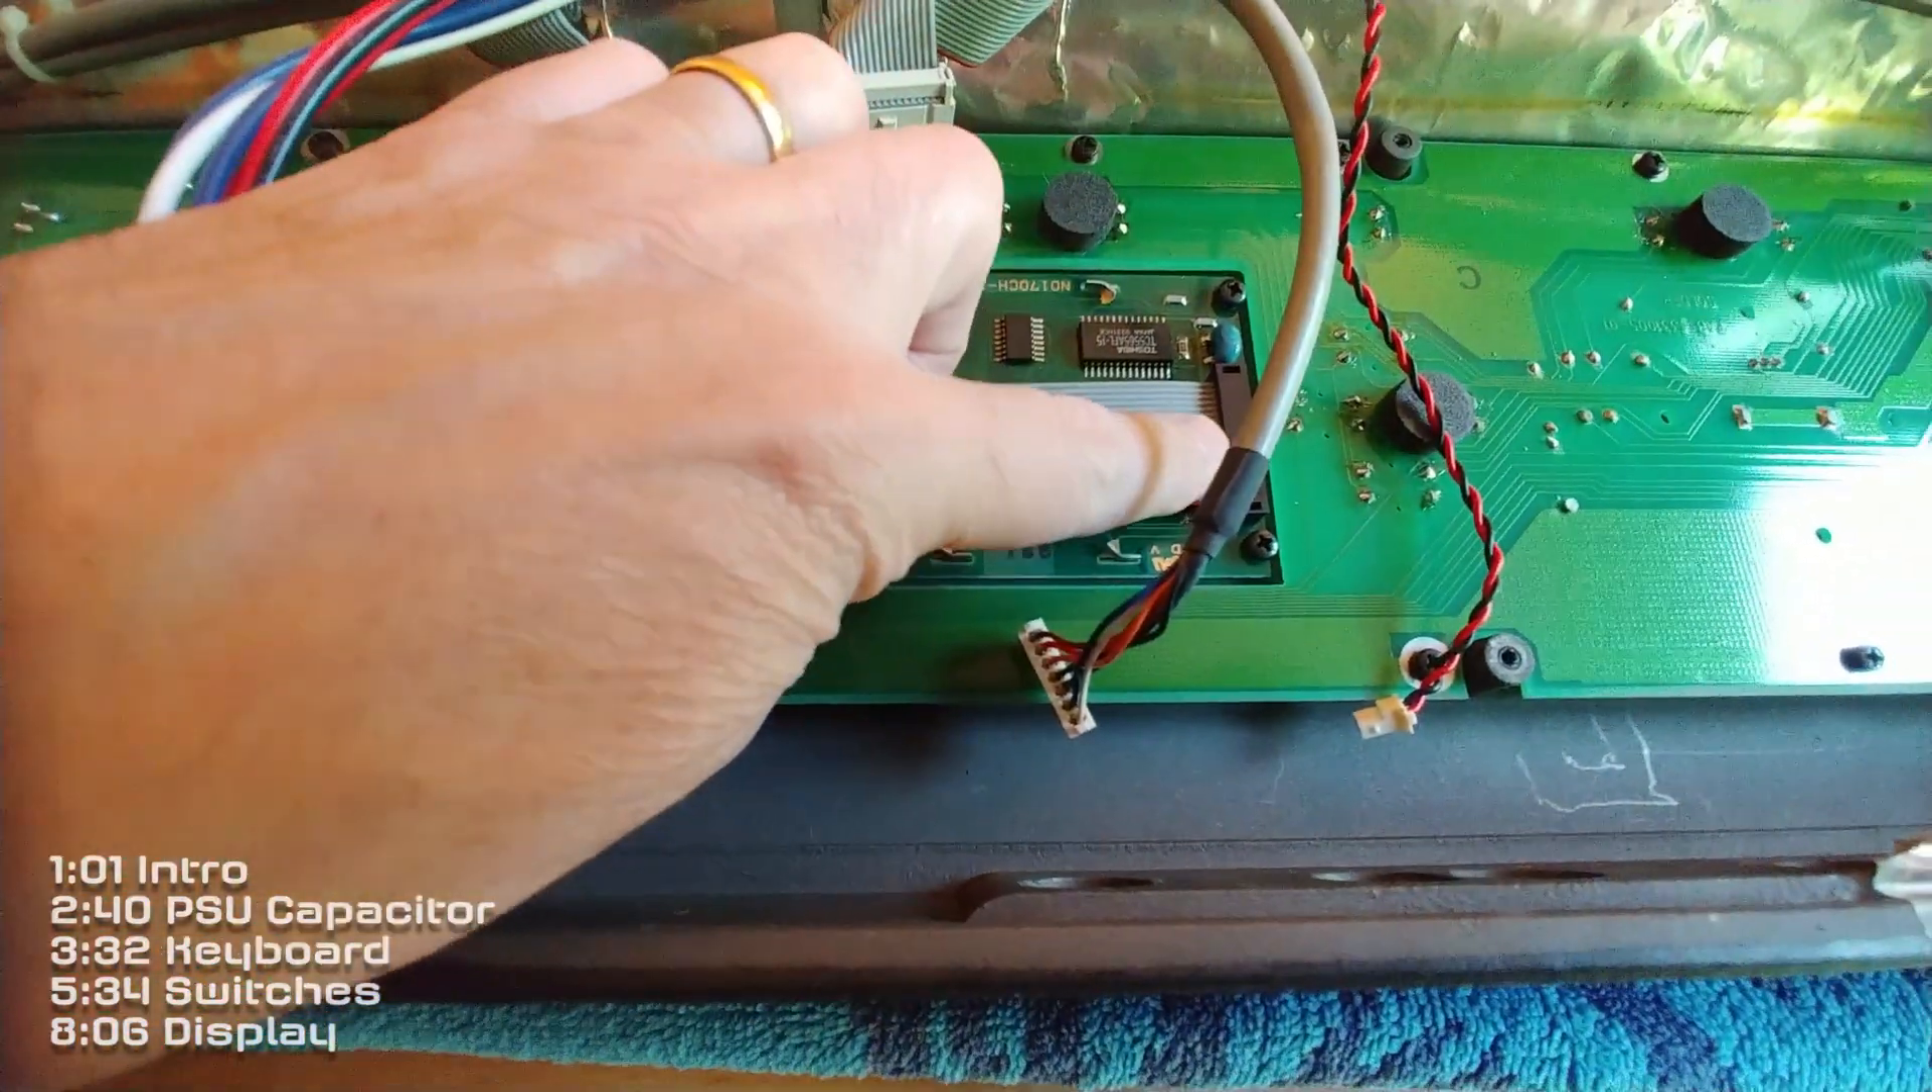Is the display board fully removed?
No.